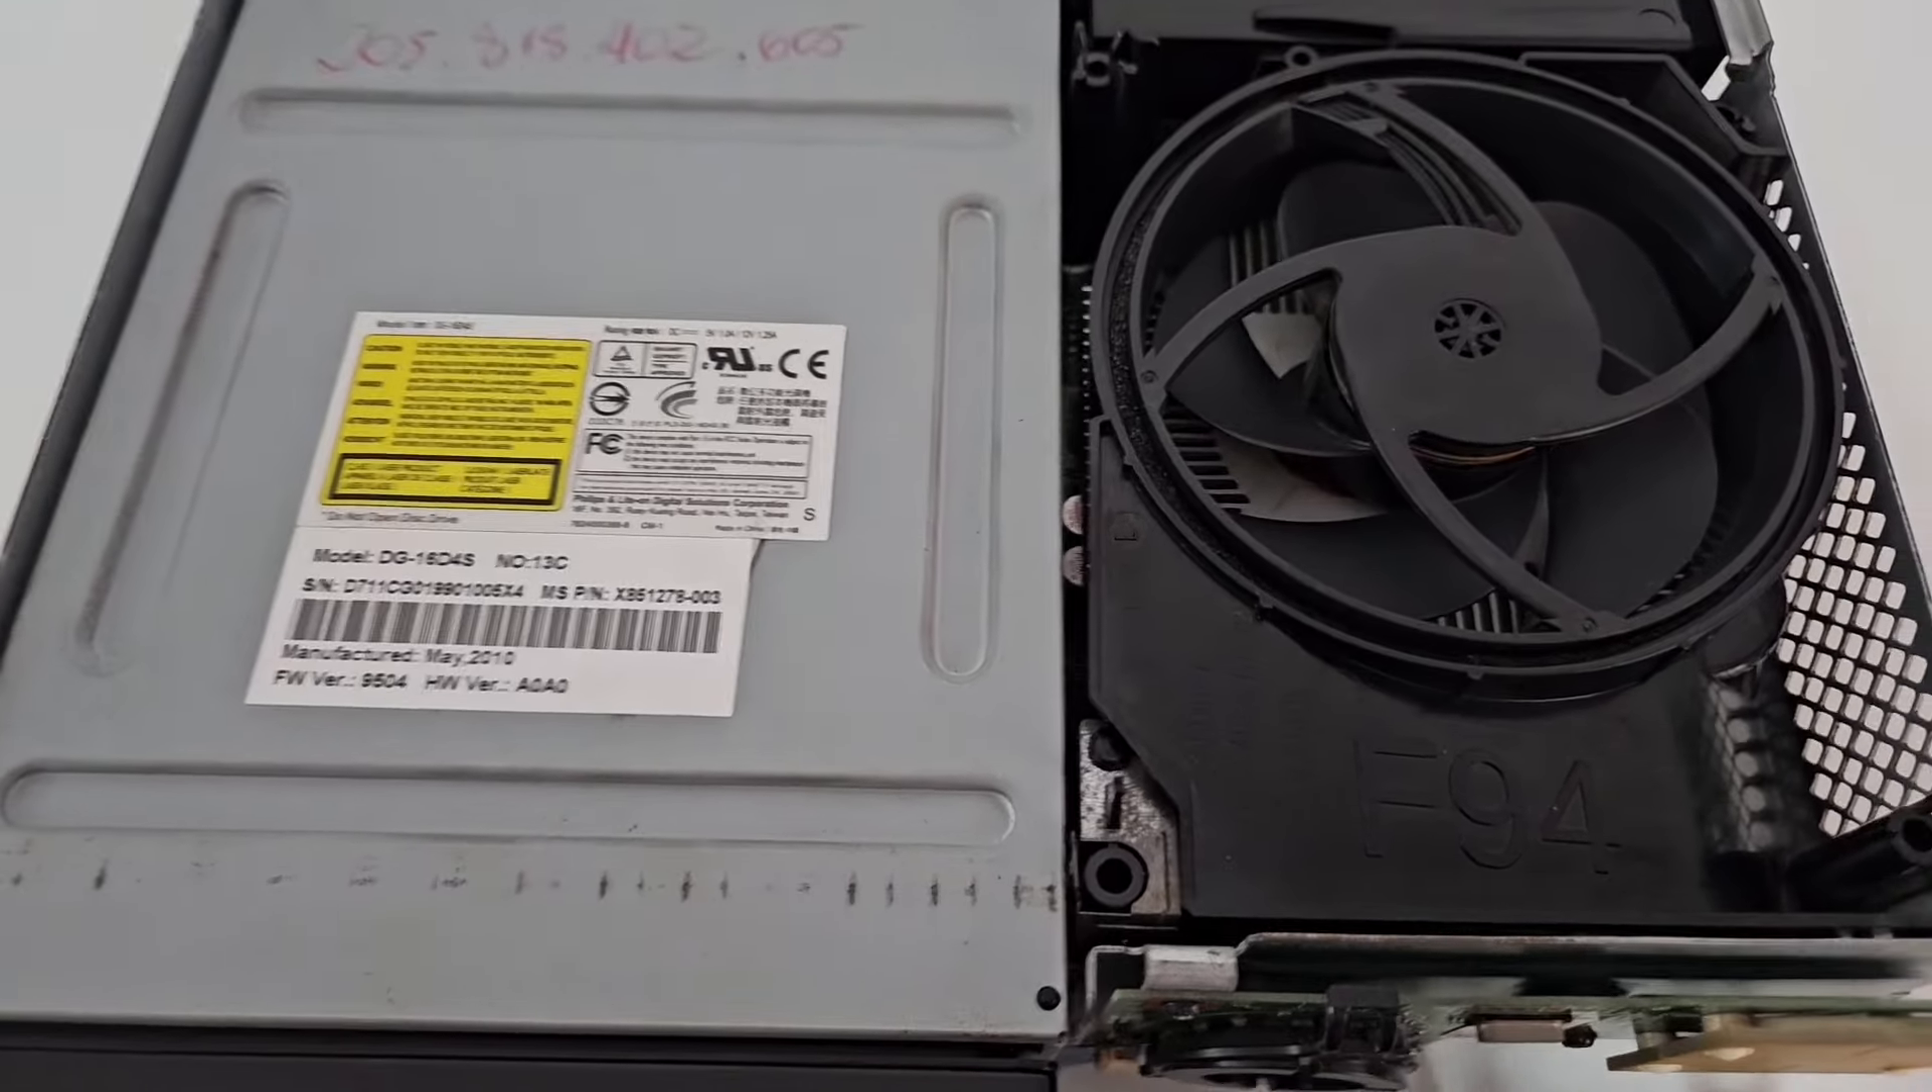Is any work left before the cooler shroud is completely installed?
No.